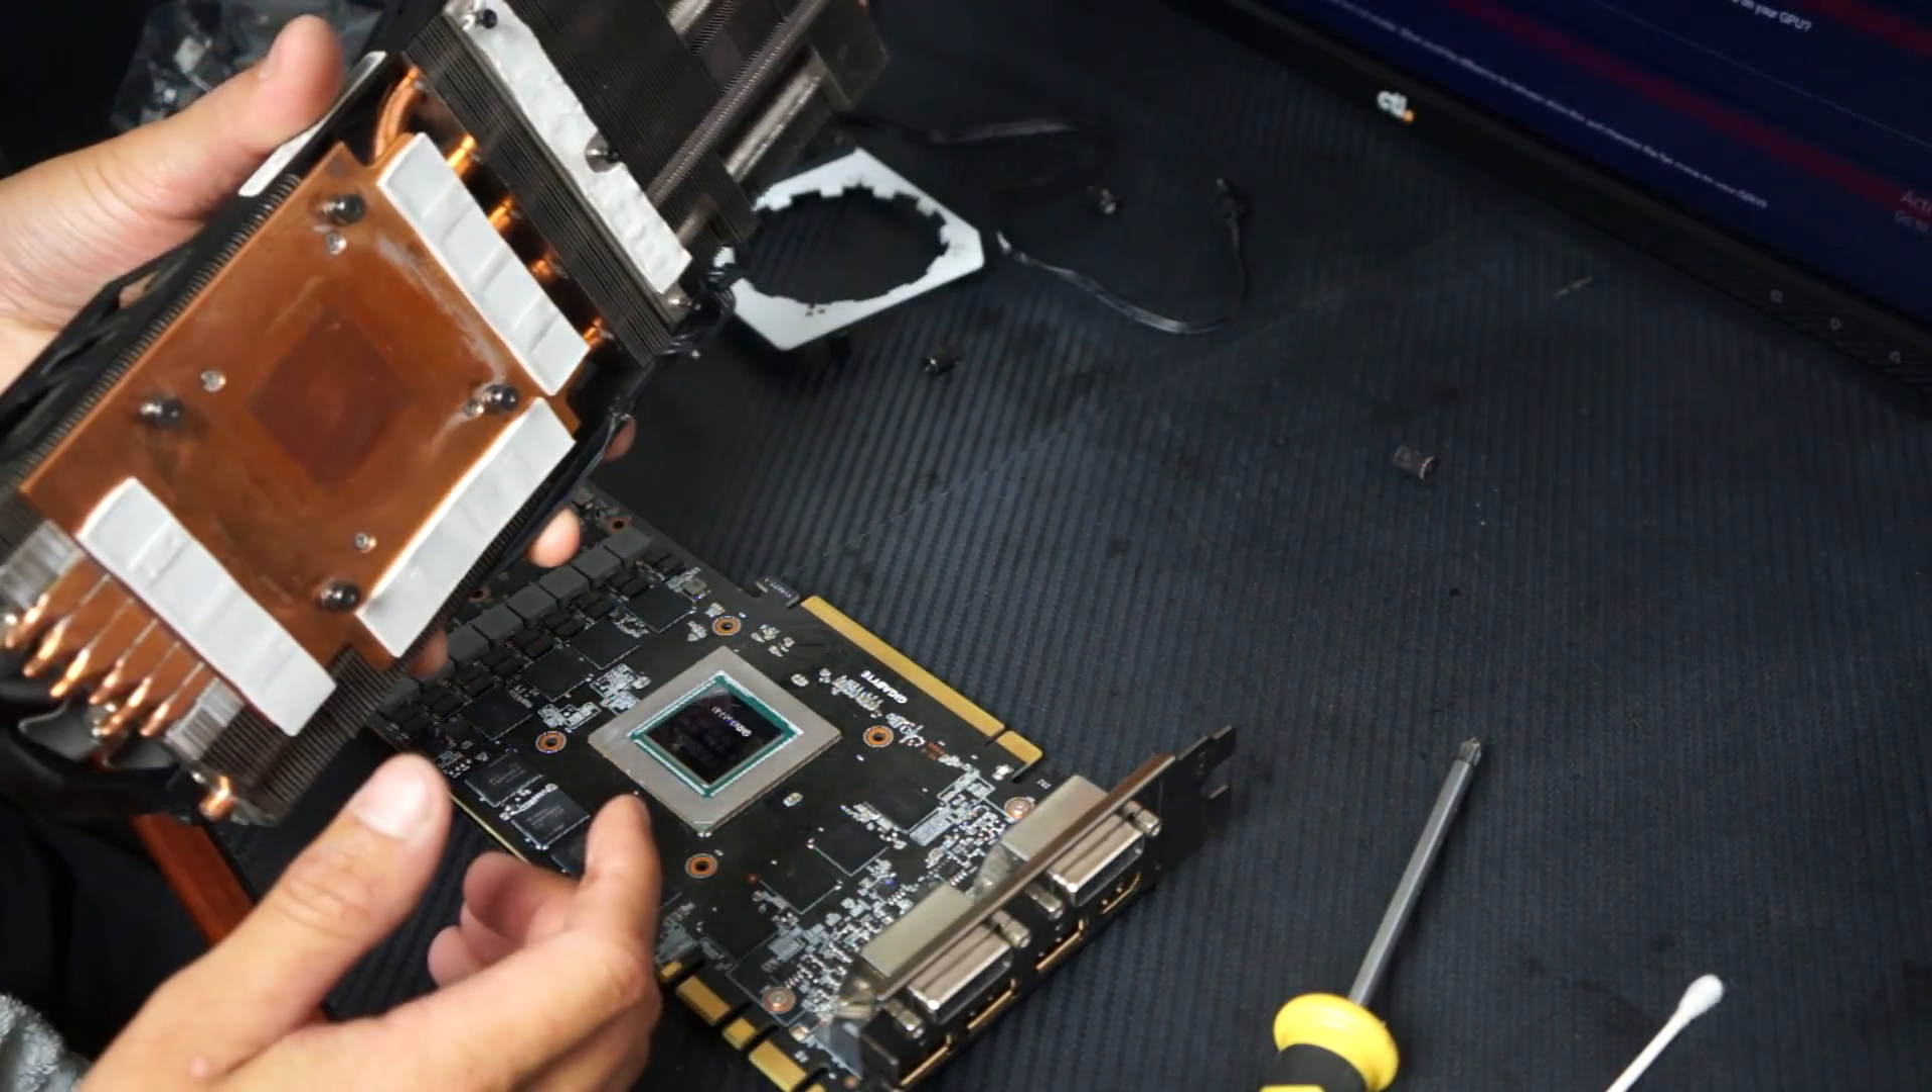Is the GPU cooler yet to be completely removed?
No.